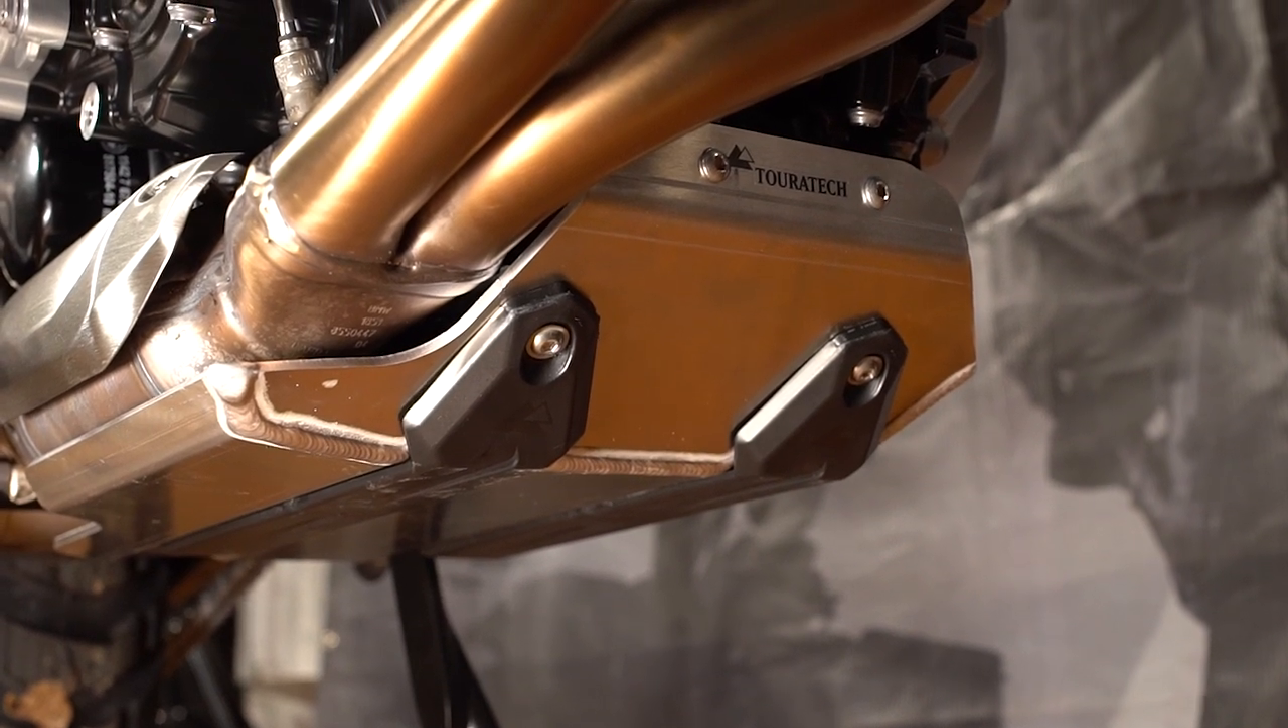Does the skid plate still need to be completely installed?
No.